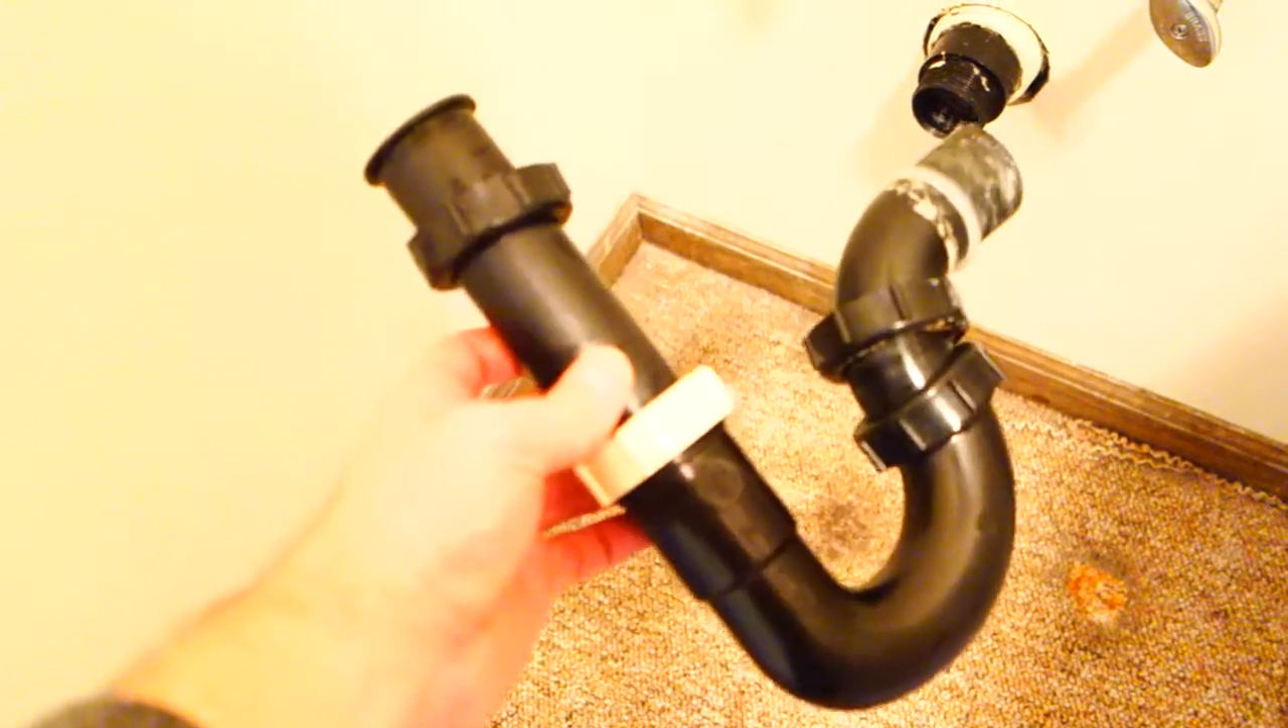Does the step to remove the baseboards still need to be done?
Yes.